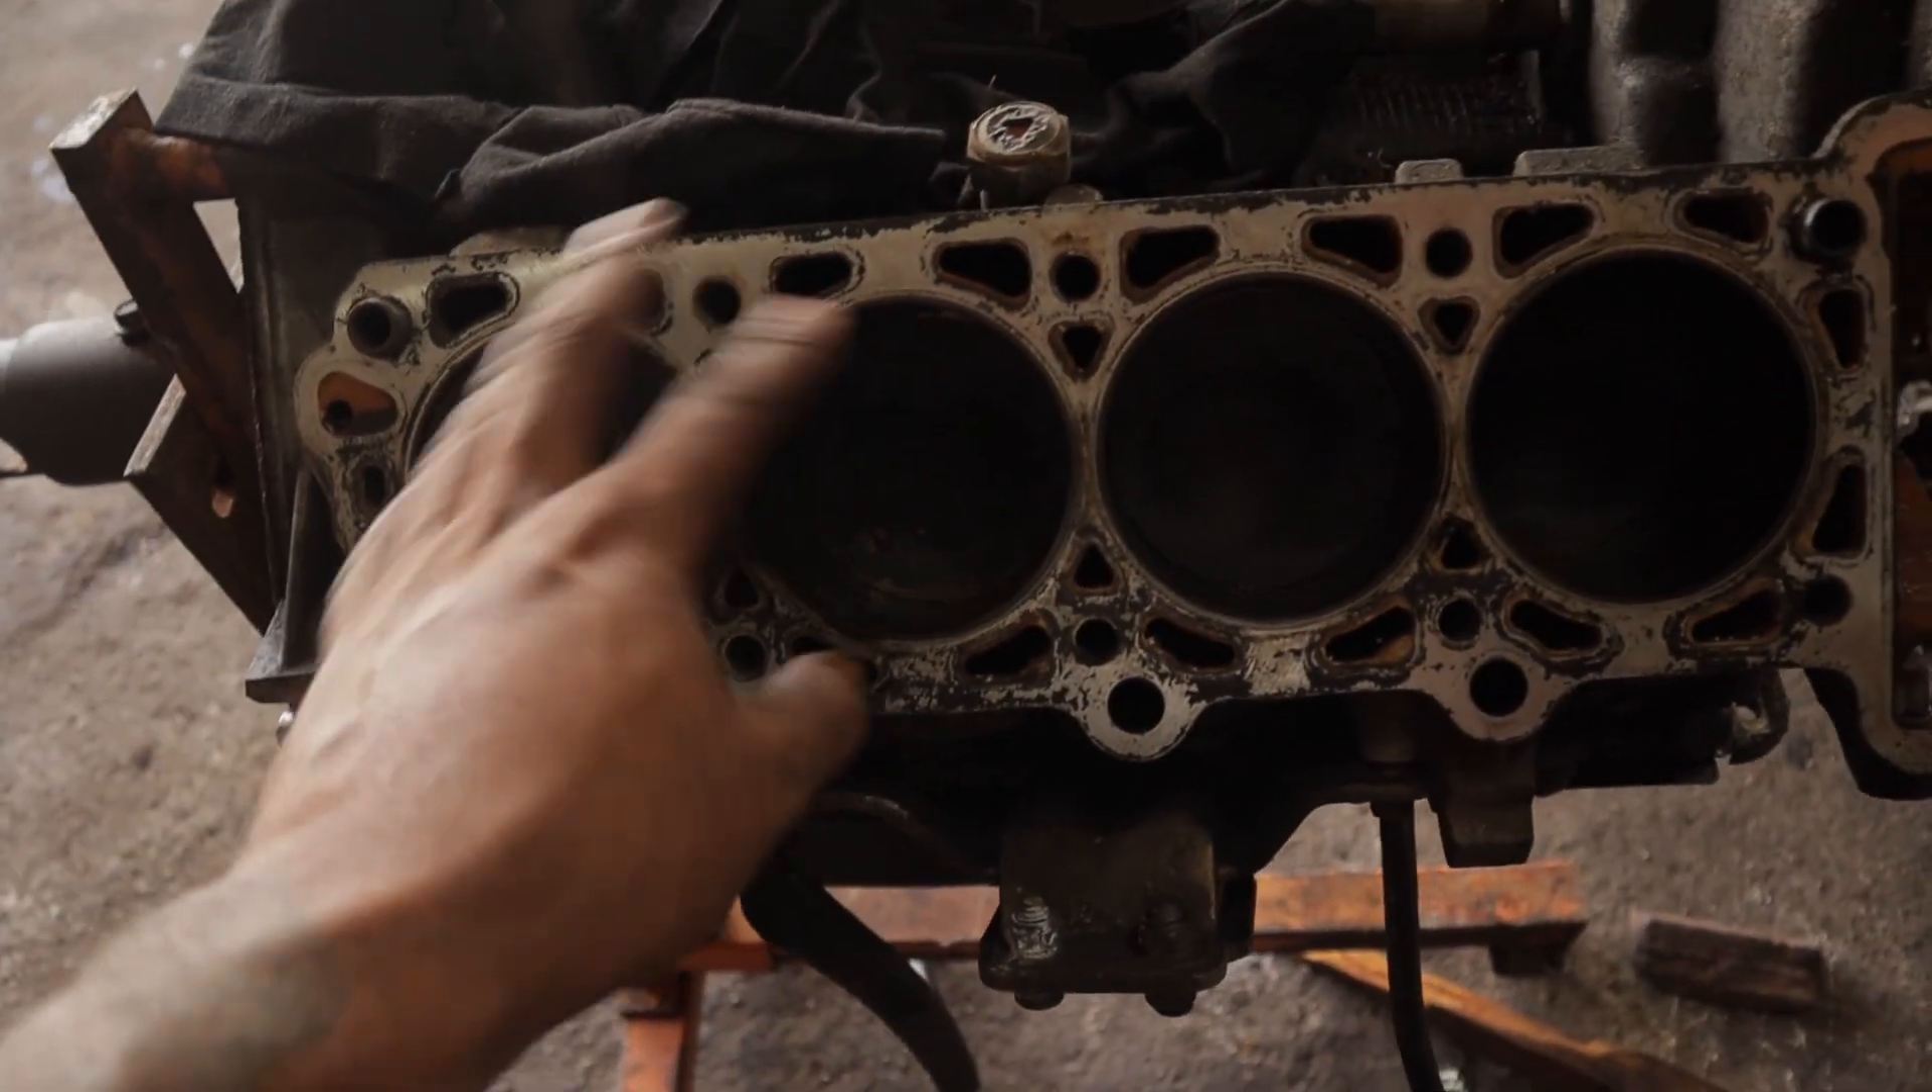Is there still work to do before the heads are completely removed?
No.